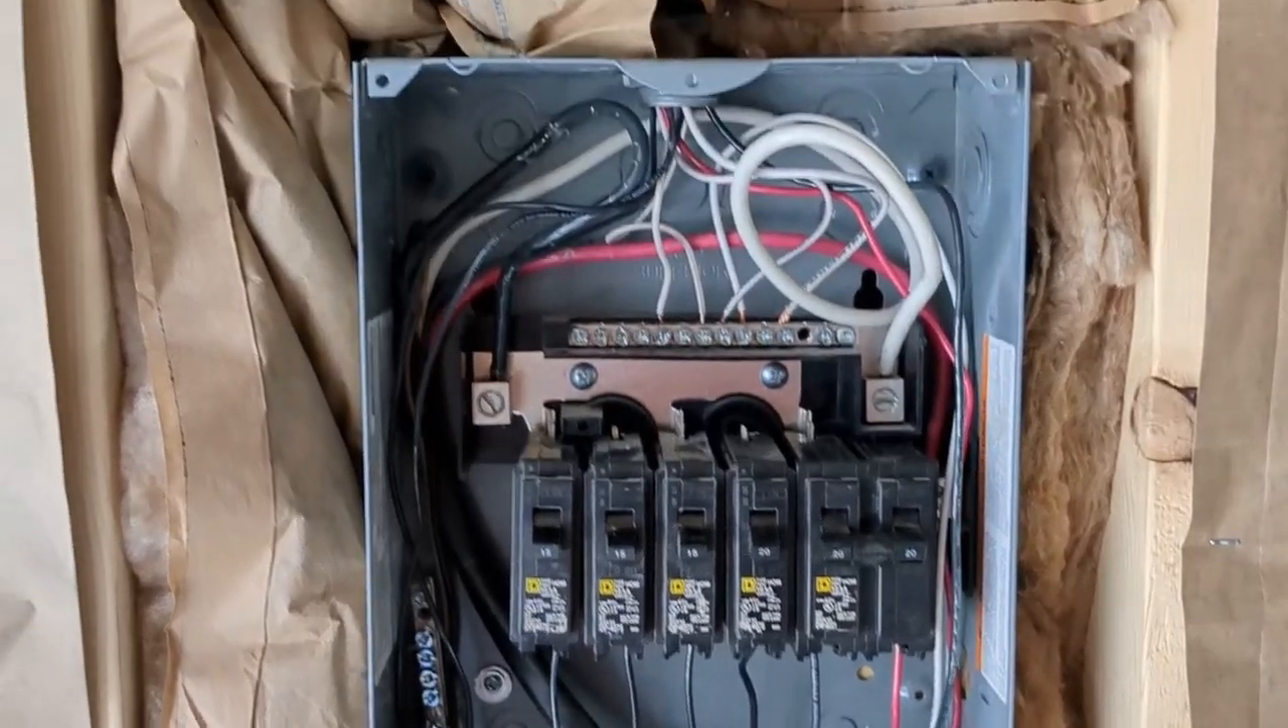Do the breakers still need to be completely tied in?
No.